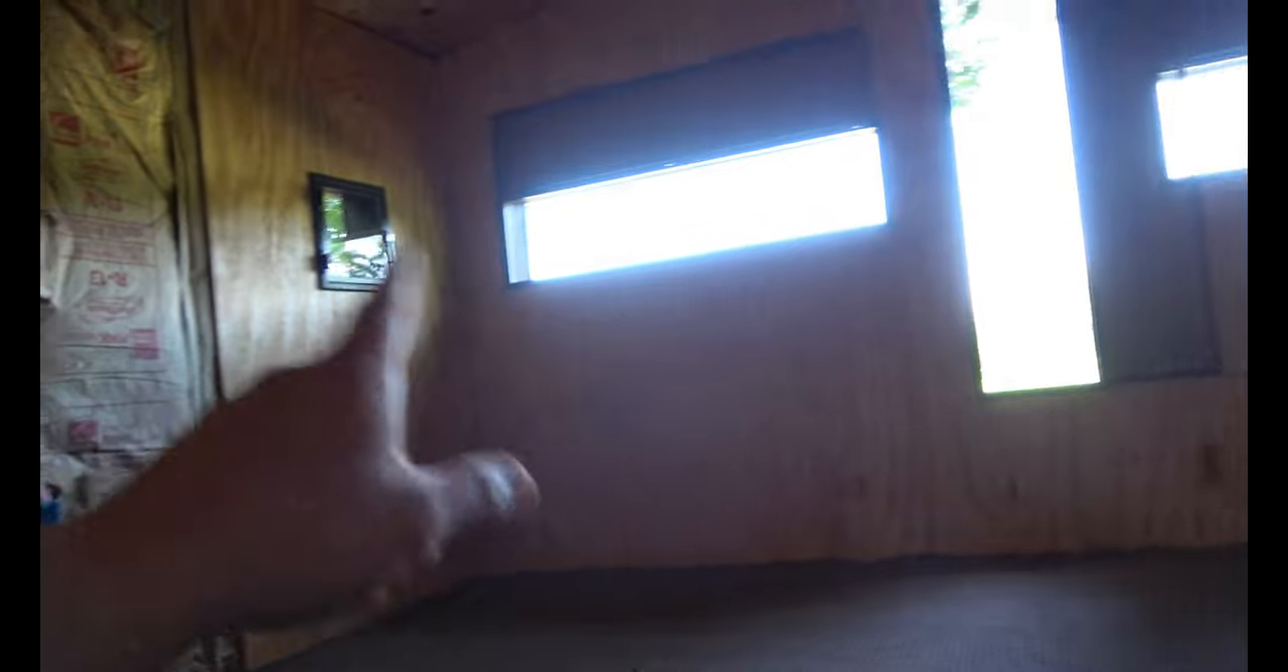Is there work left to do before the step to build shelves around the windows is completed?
Yes.